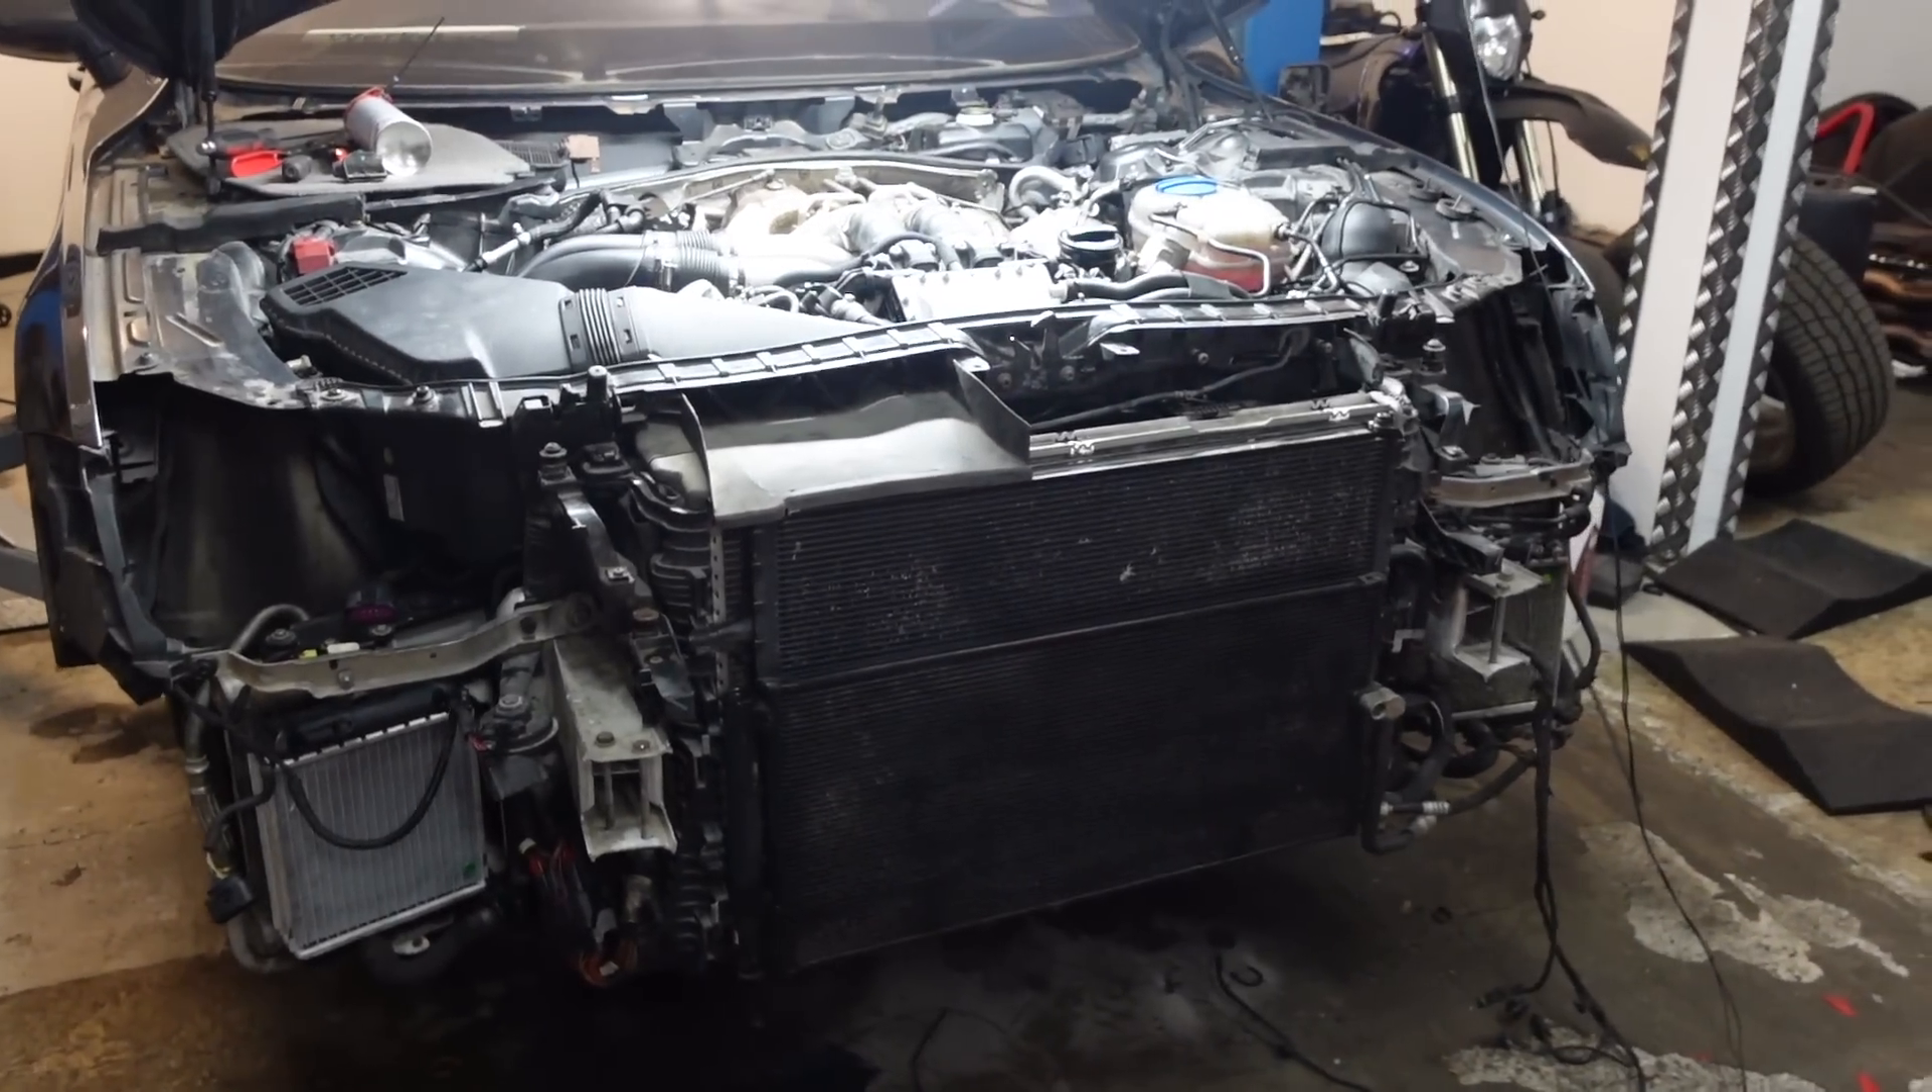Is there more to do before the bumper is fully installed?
Yes.